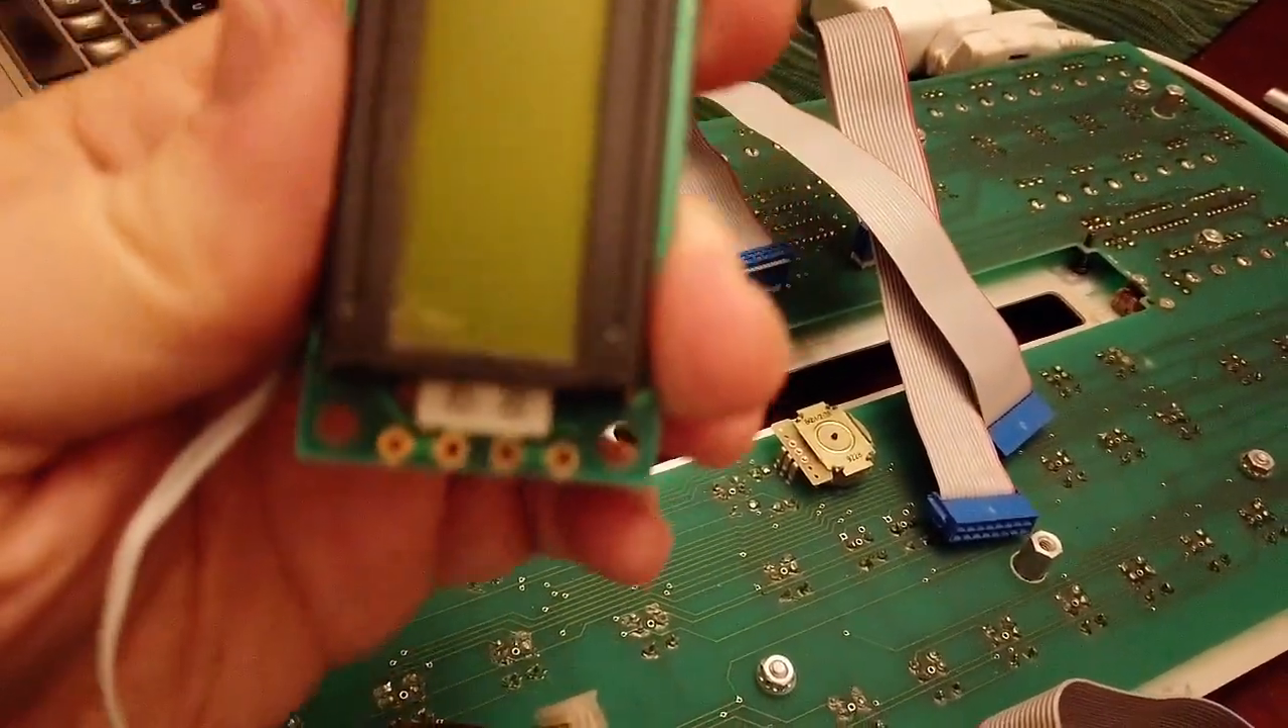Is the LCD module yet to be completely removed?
No.